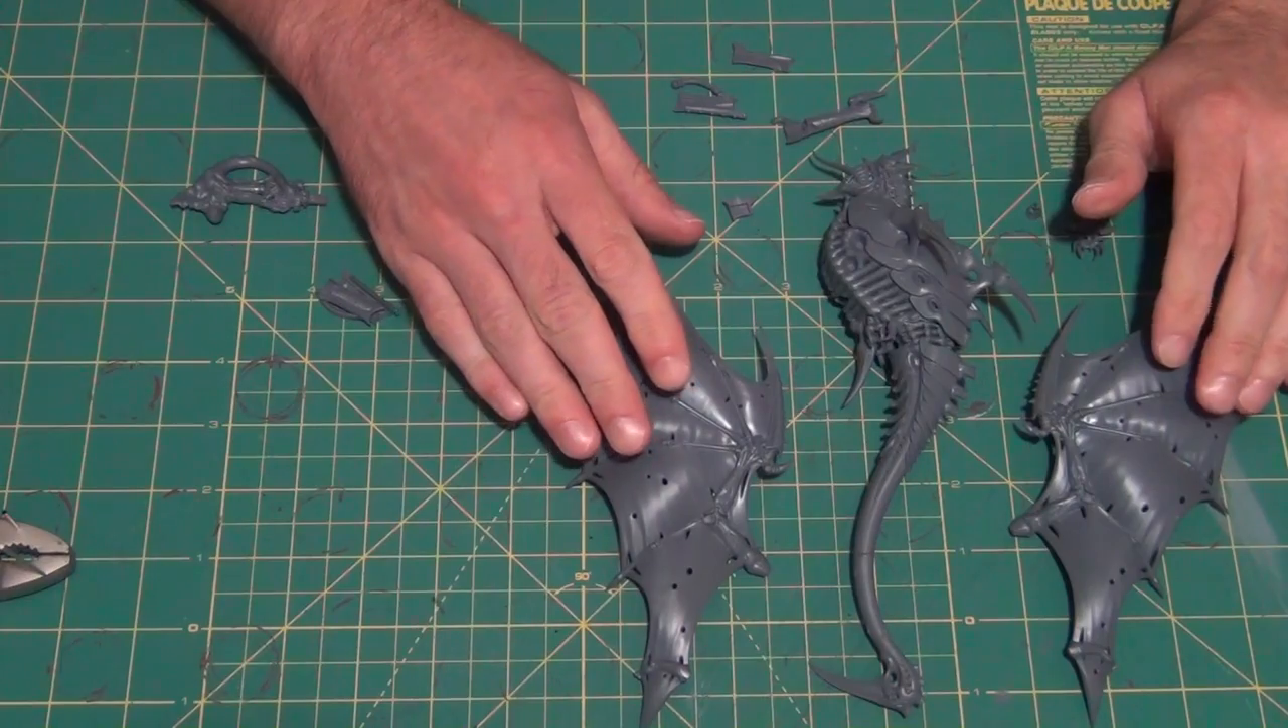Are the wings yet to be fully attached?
Yes.